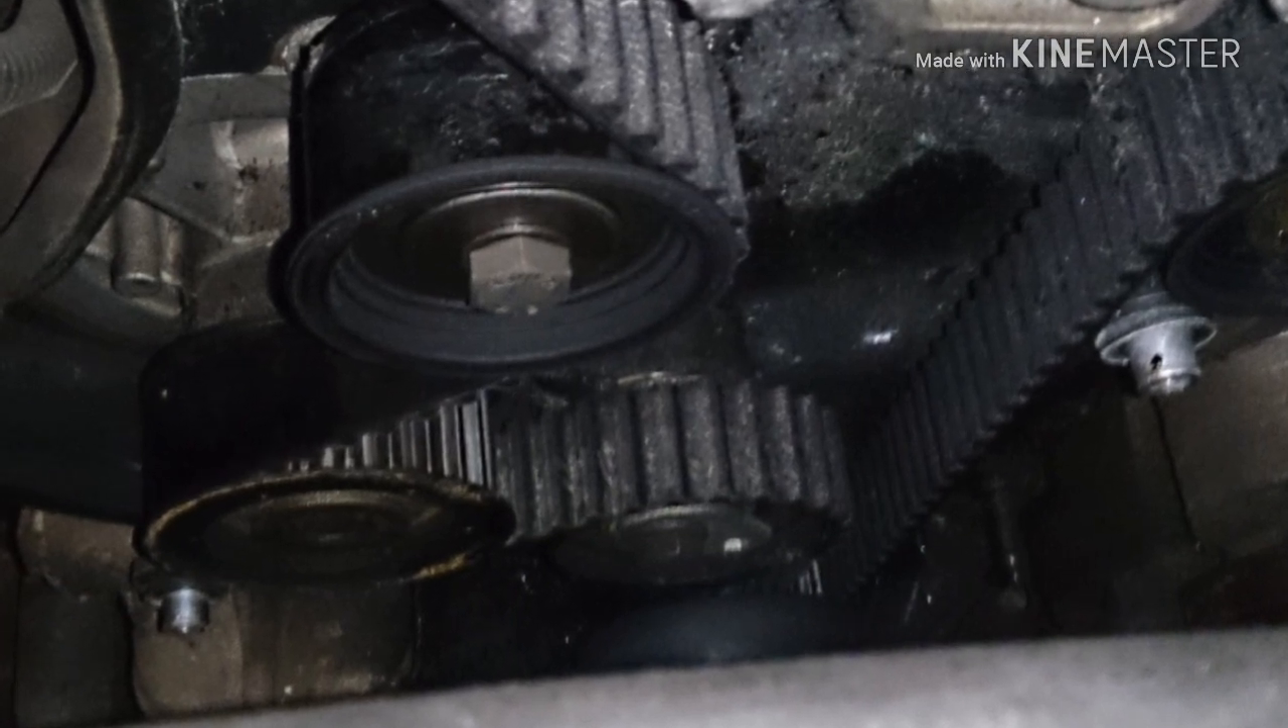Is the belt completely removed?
No.